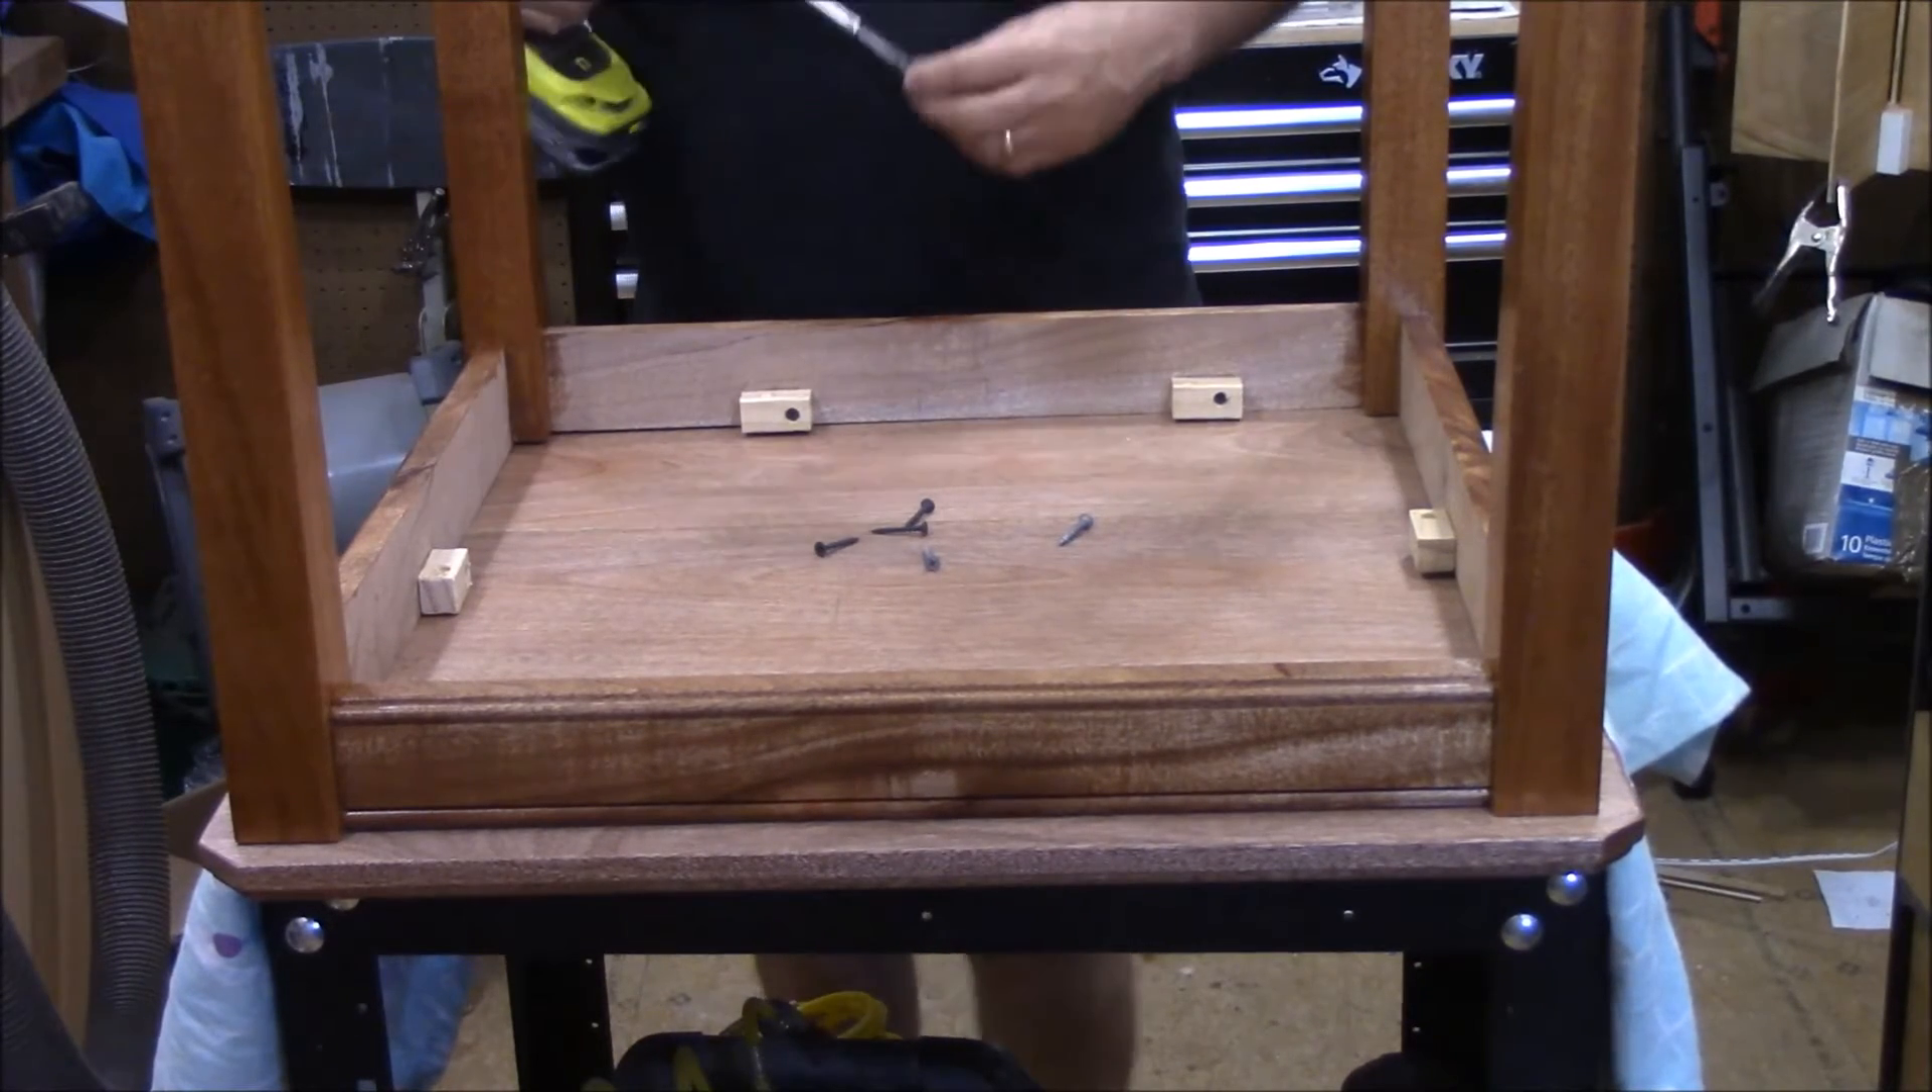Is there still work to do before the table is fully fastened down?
Yes.